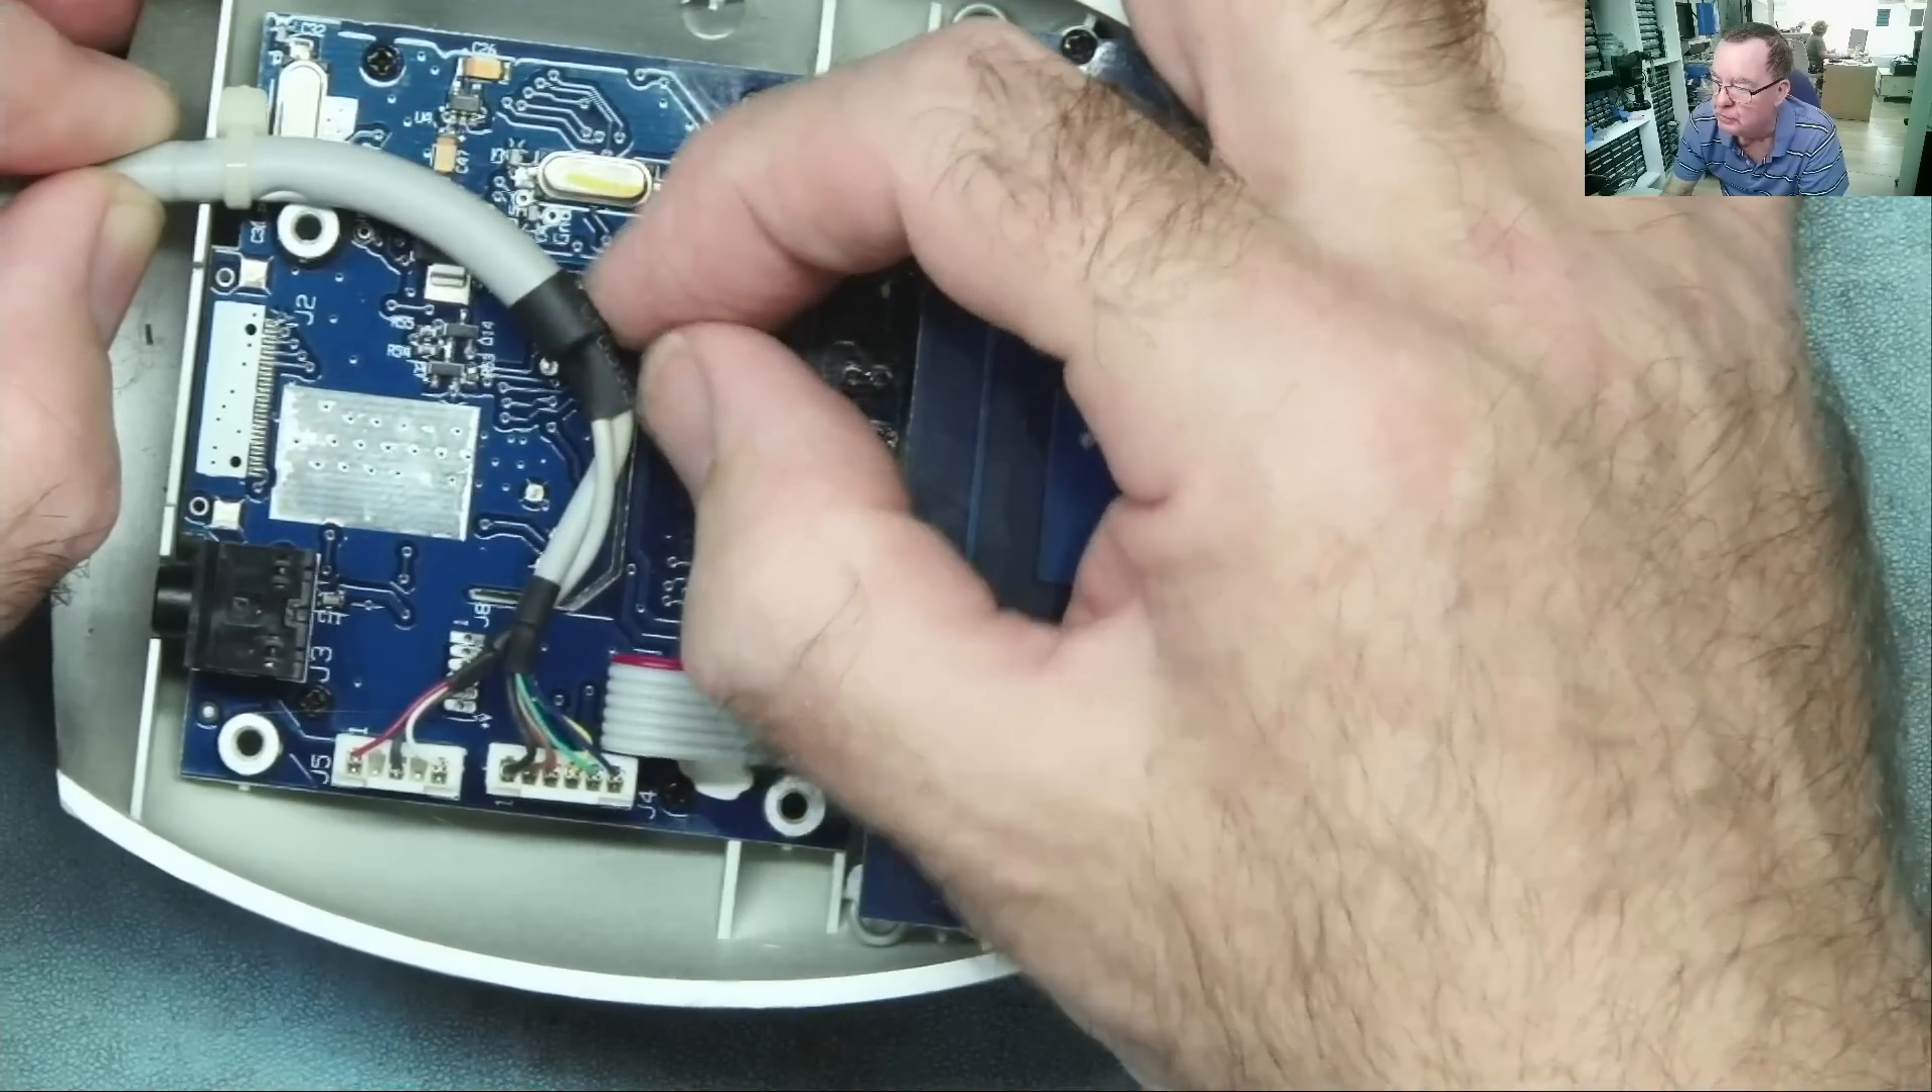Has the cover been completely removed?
Yes.